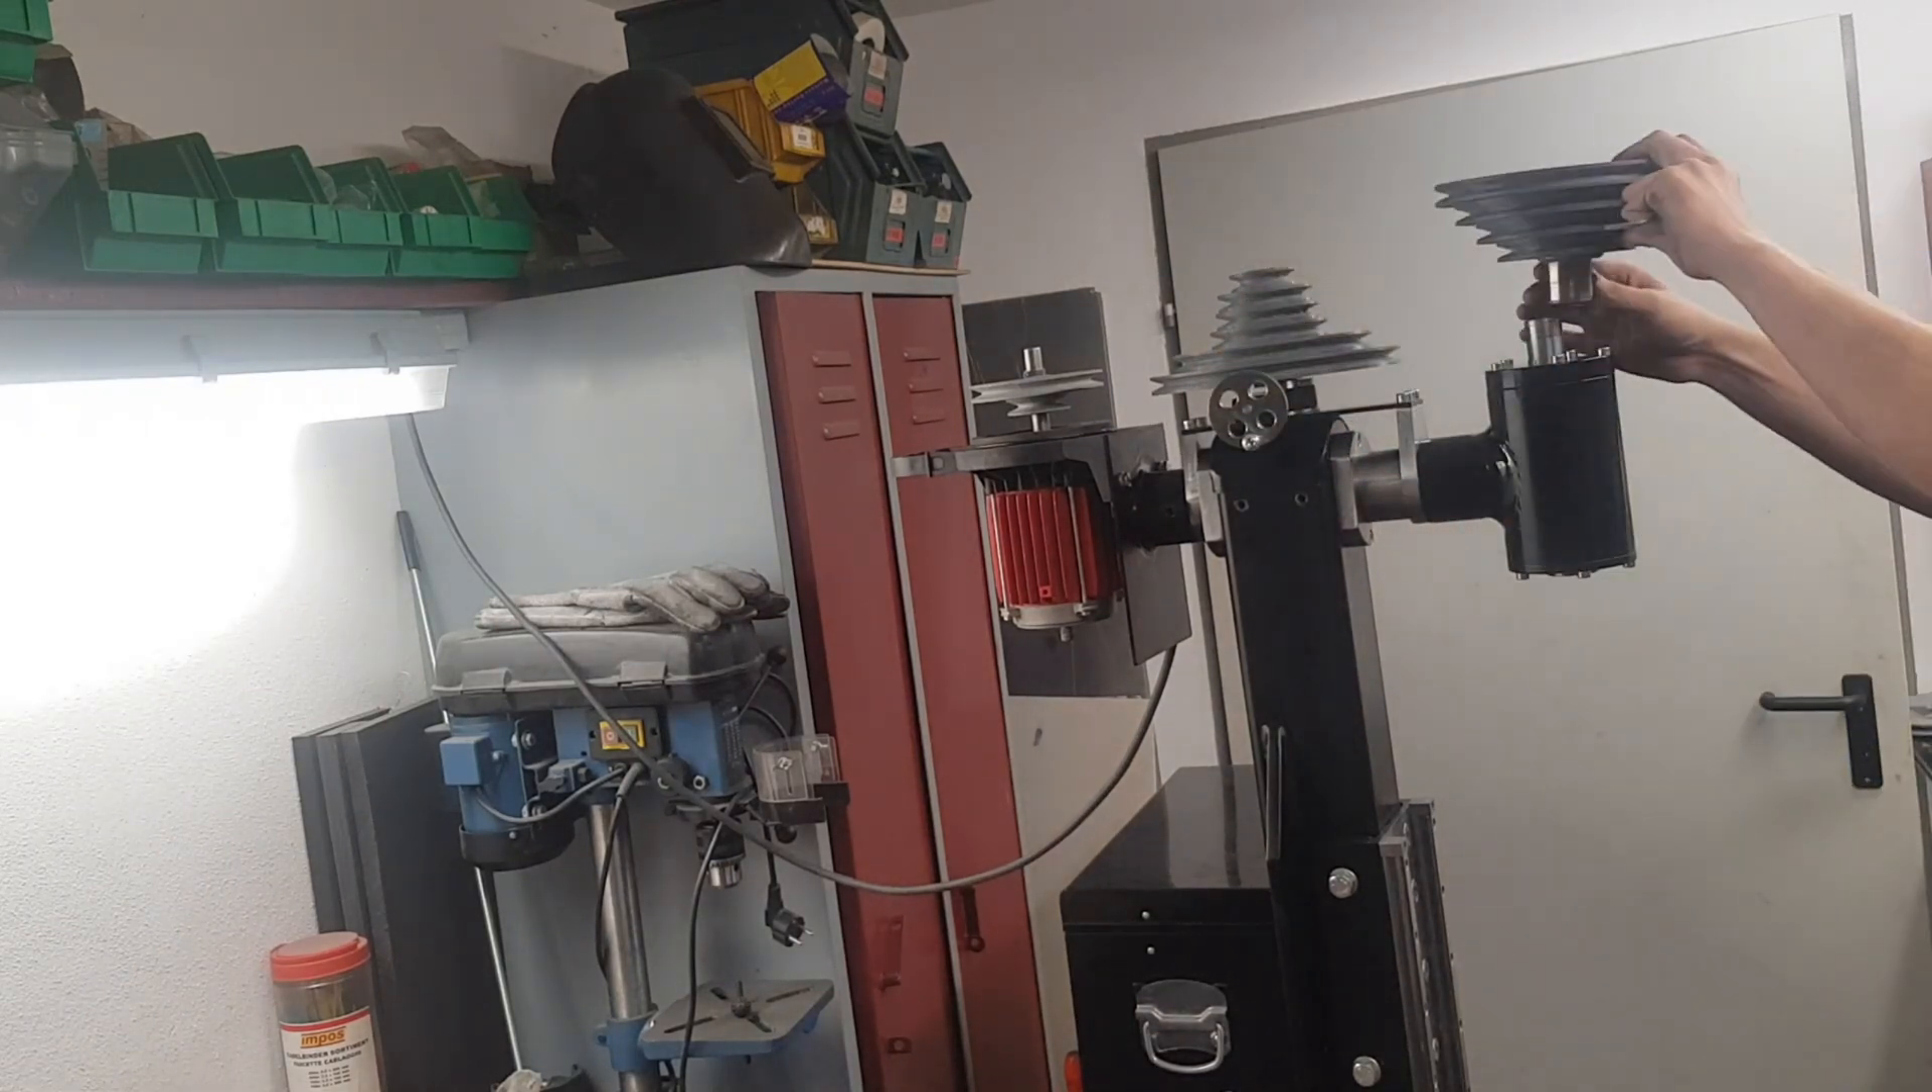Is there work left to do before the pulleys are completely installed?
Yes.